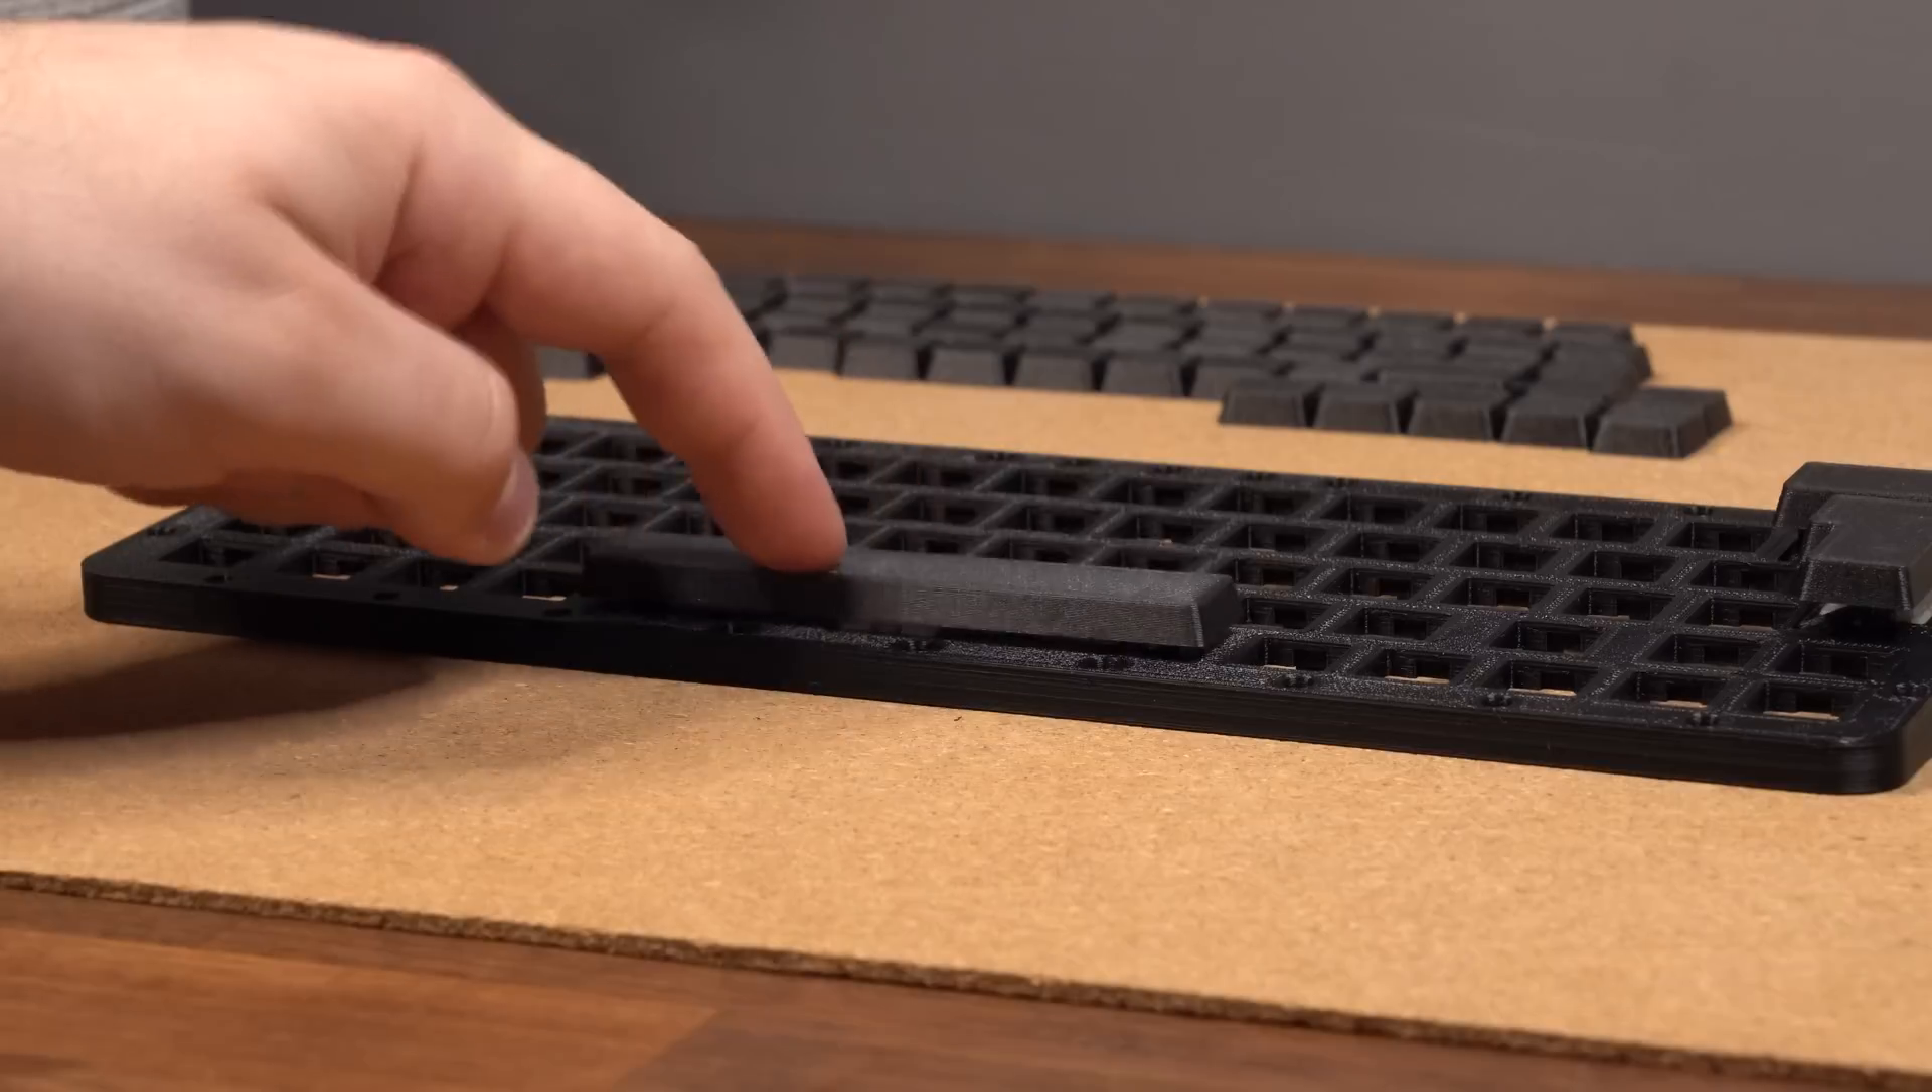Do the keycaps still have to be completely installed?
Yes.